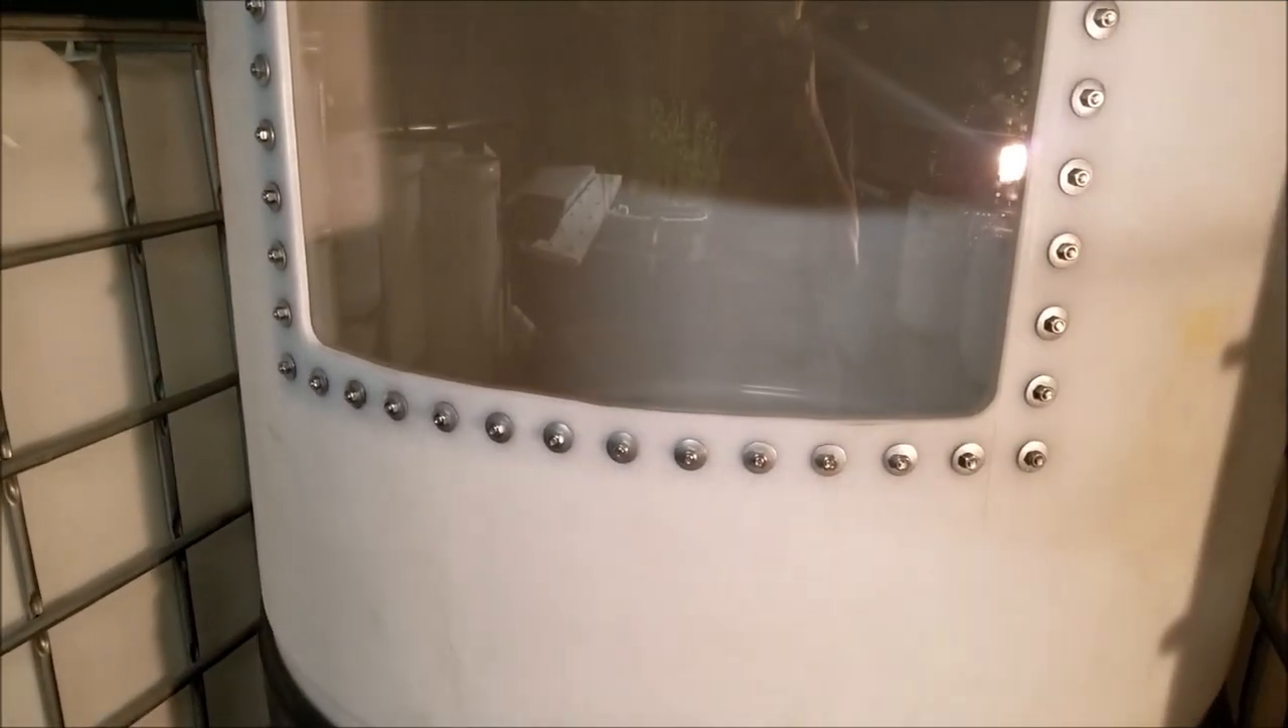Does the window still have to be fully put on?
No.